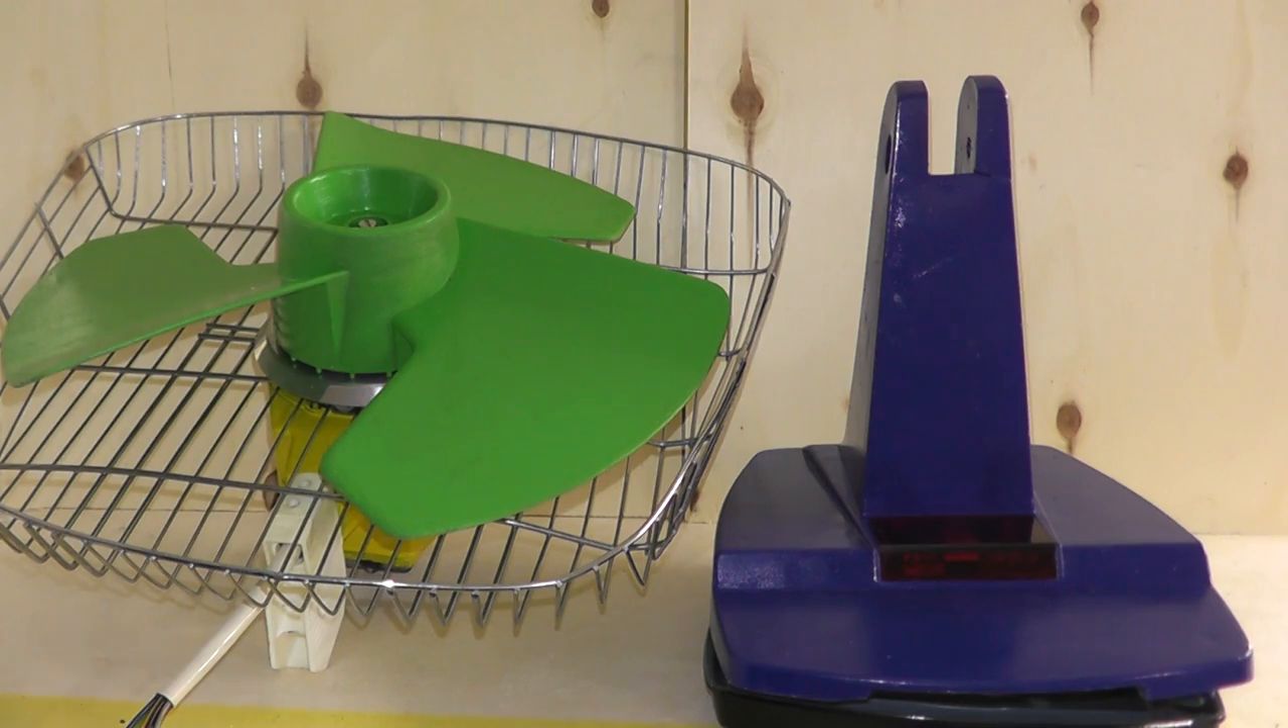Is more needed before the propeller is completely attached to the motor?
No.